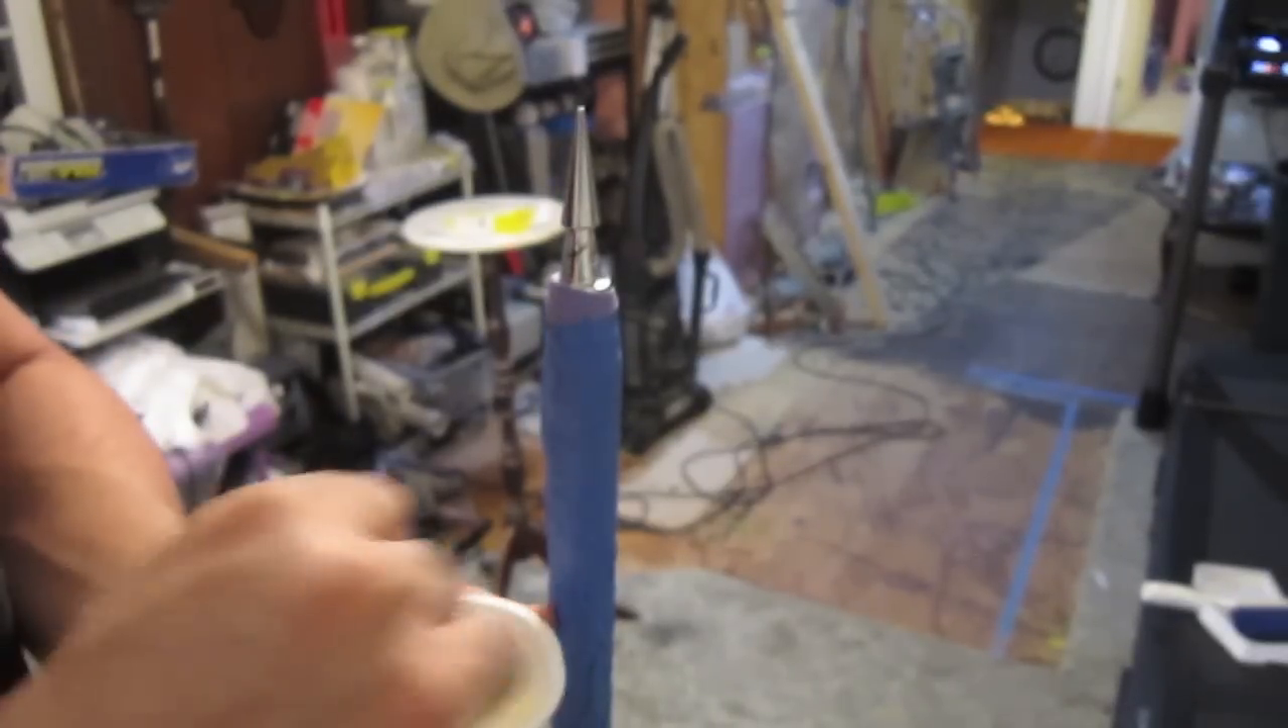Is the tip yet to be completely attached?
No.